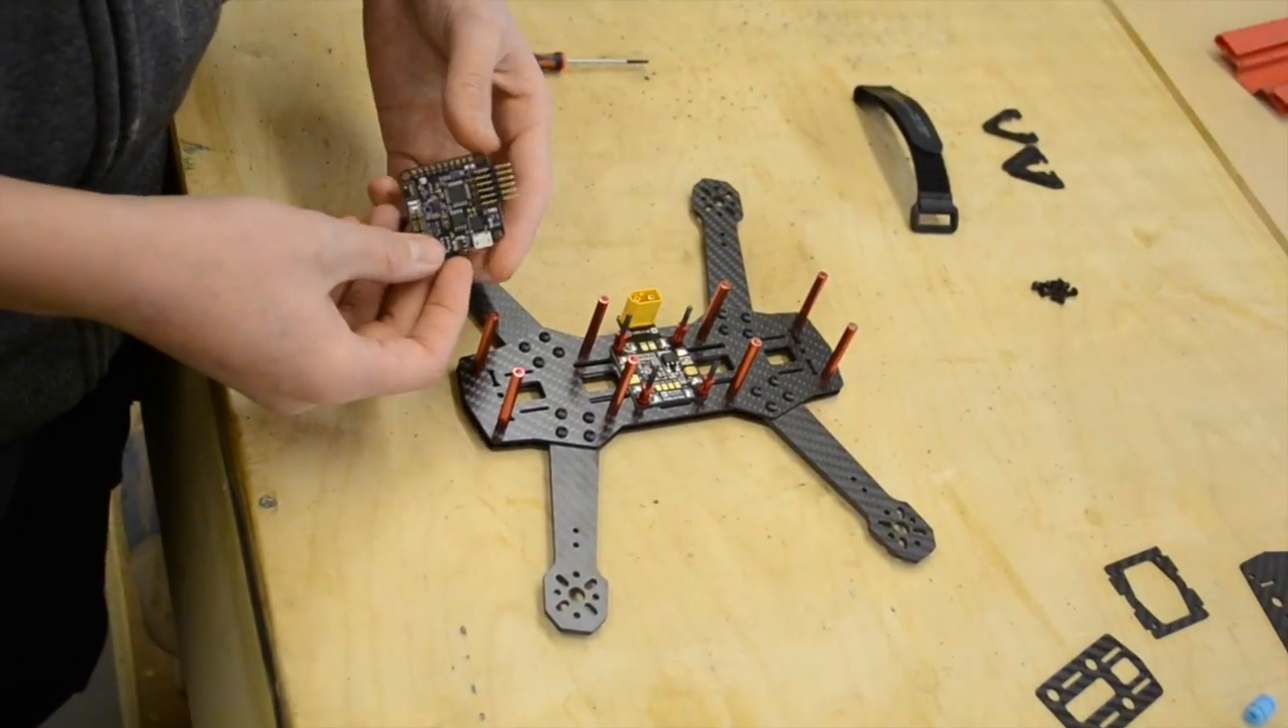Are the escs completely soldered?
No.